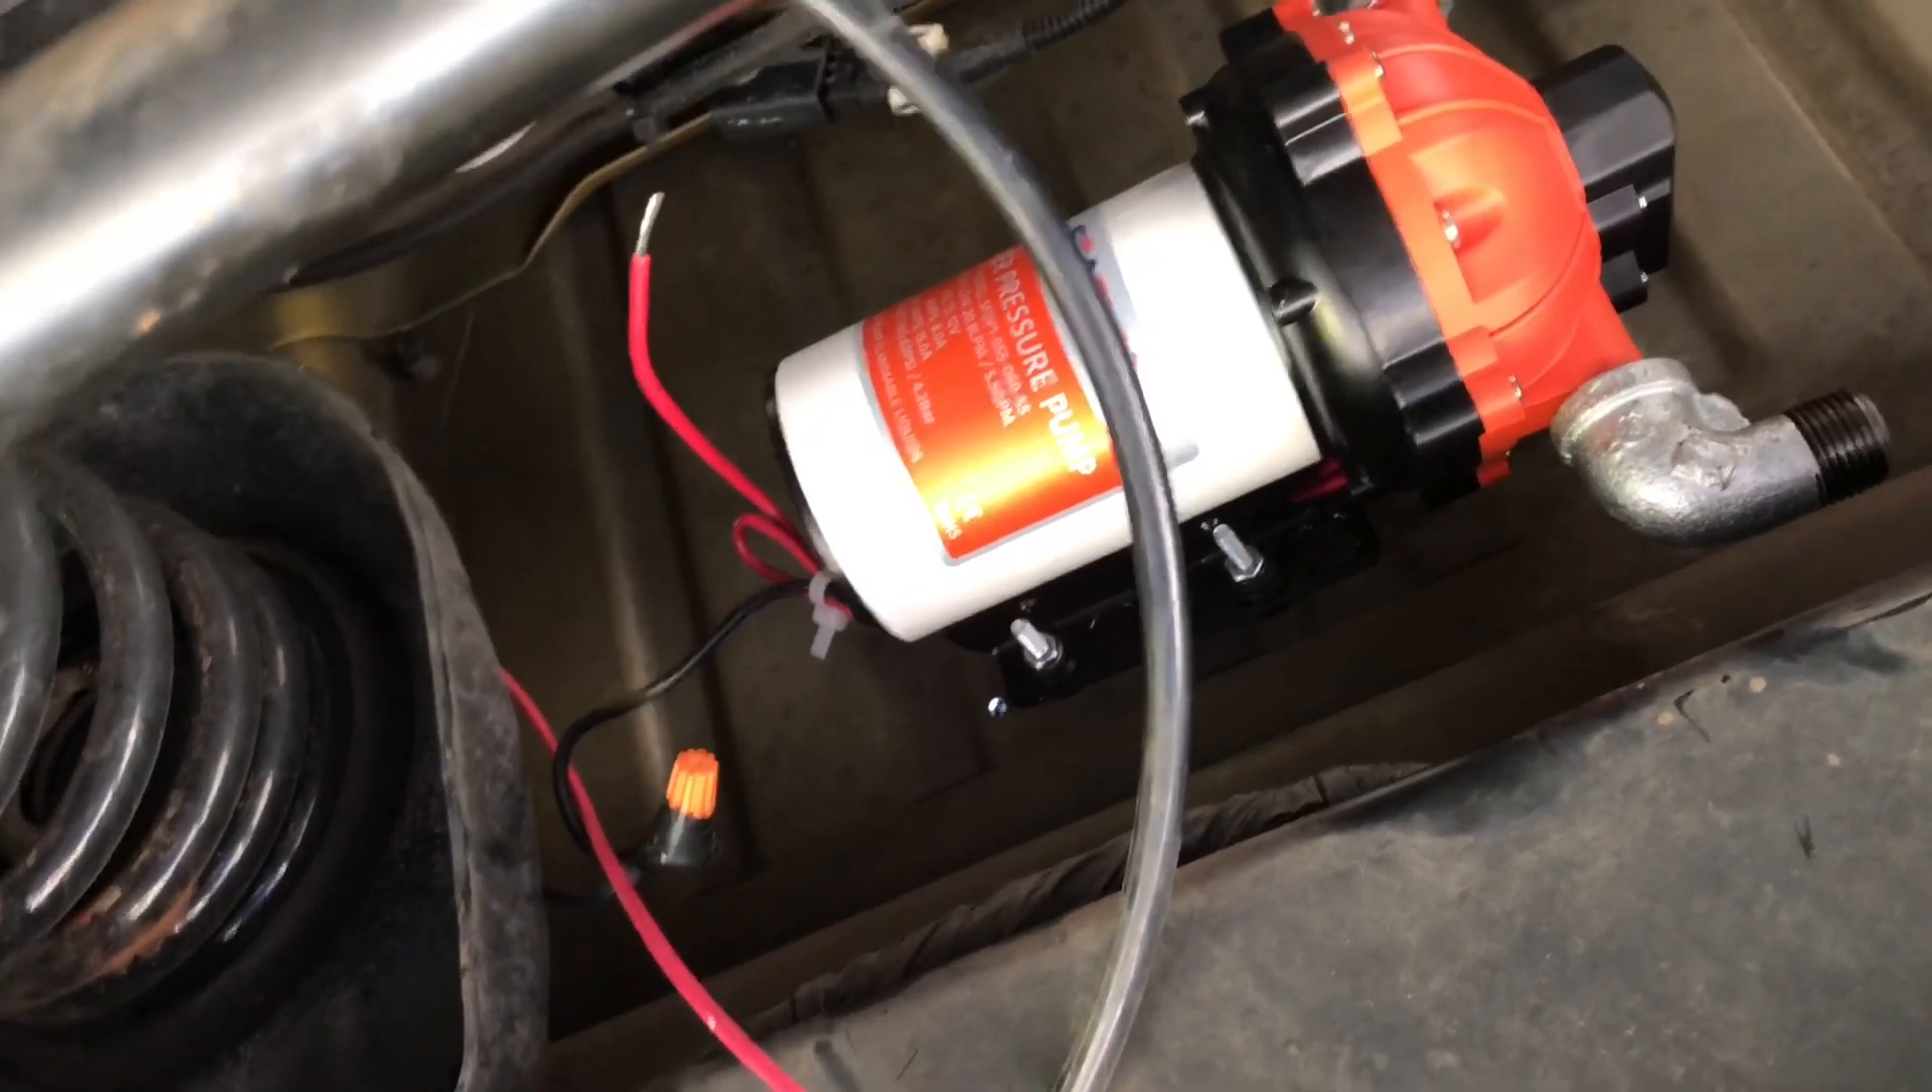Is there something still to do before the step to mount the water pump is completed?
No.